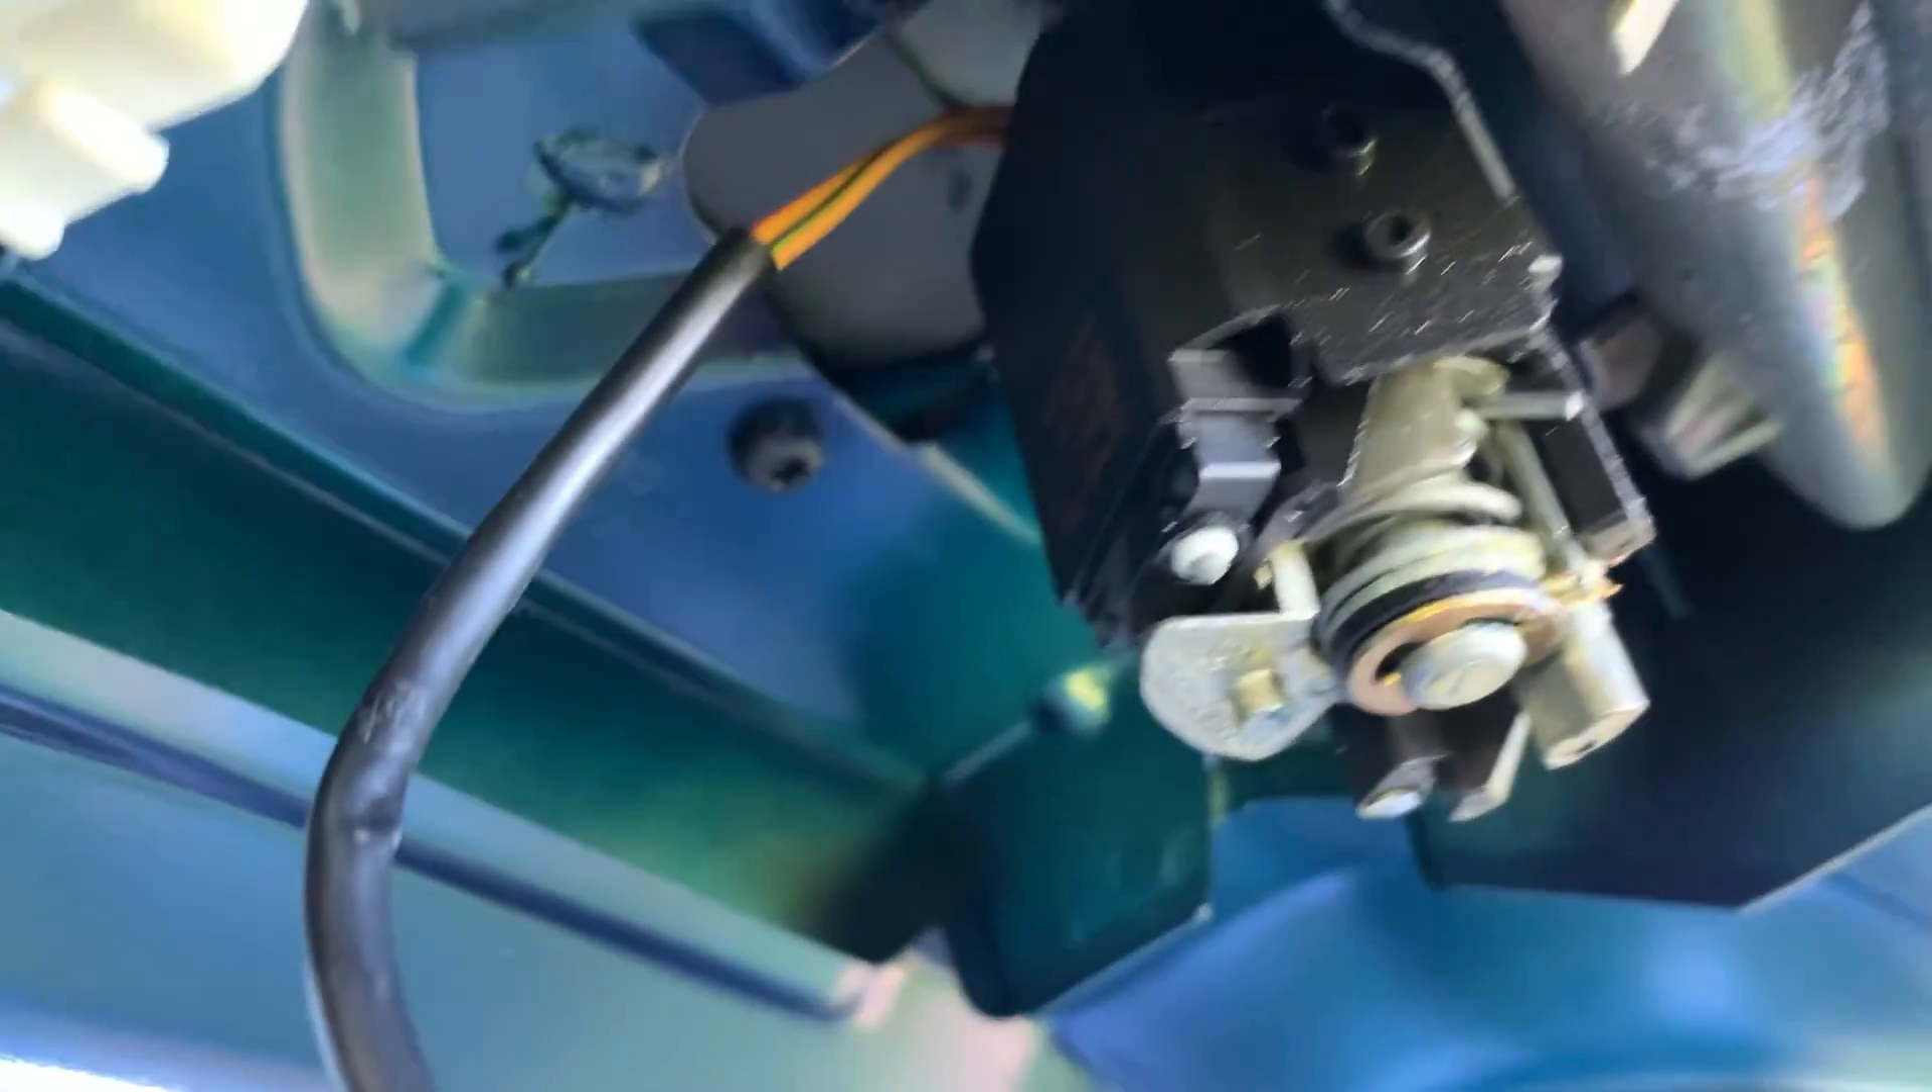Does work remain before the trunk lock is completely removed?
Yes.